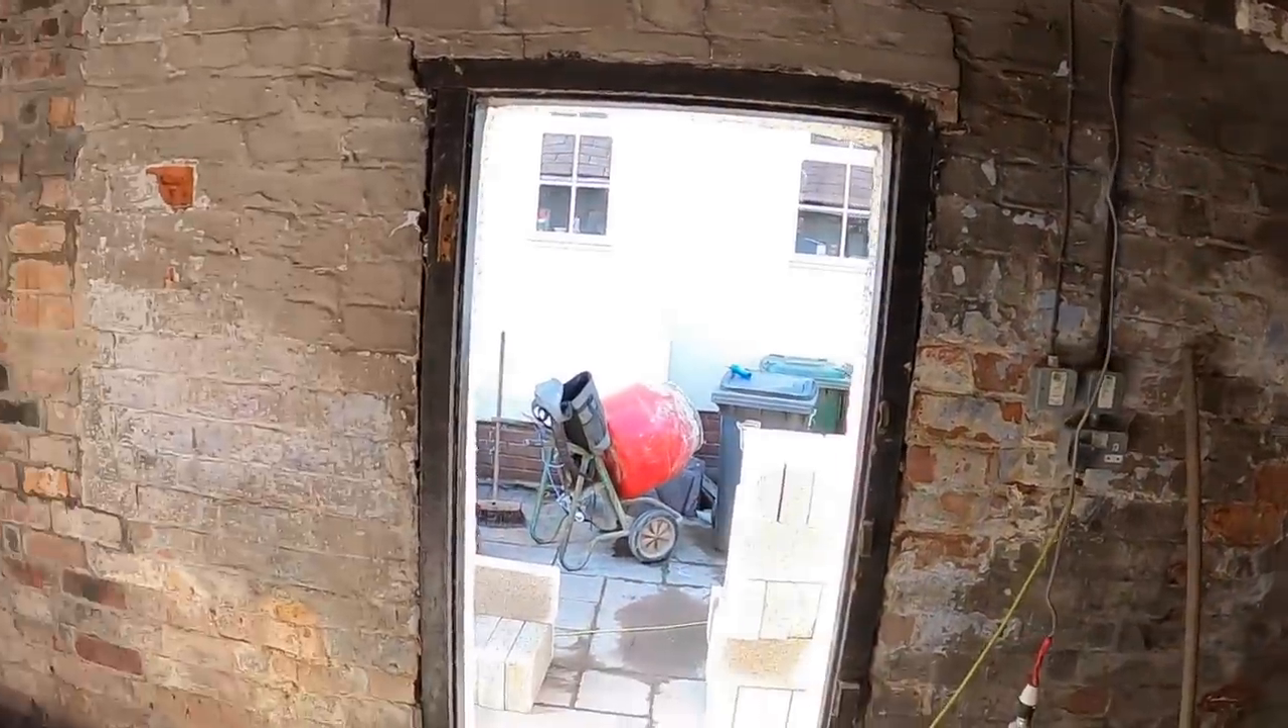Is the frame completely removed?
No.